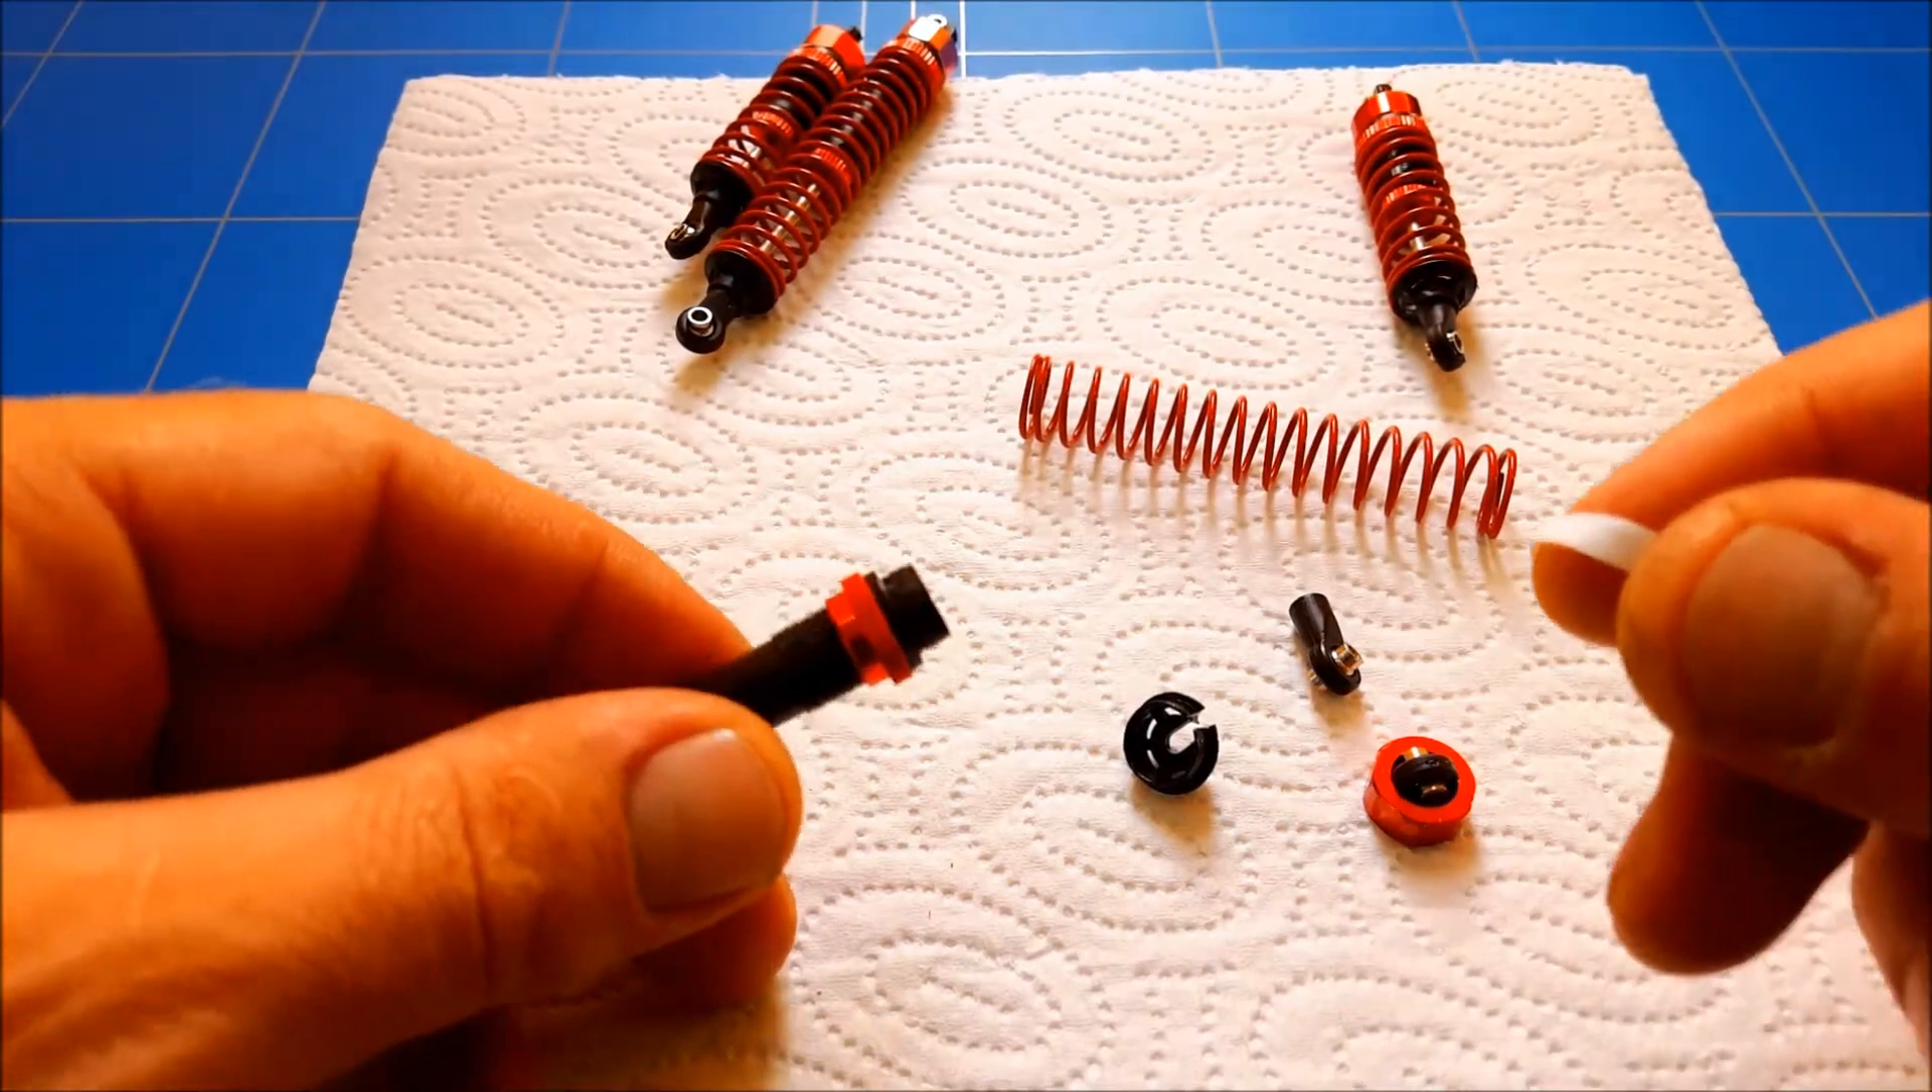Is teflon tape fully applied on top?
No.